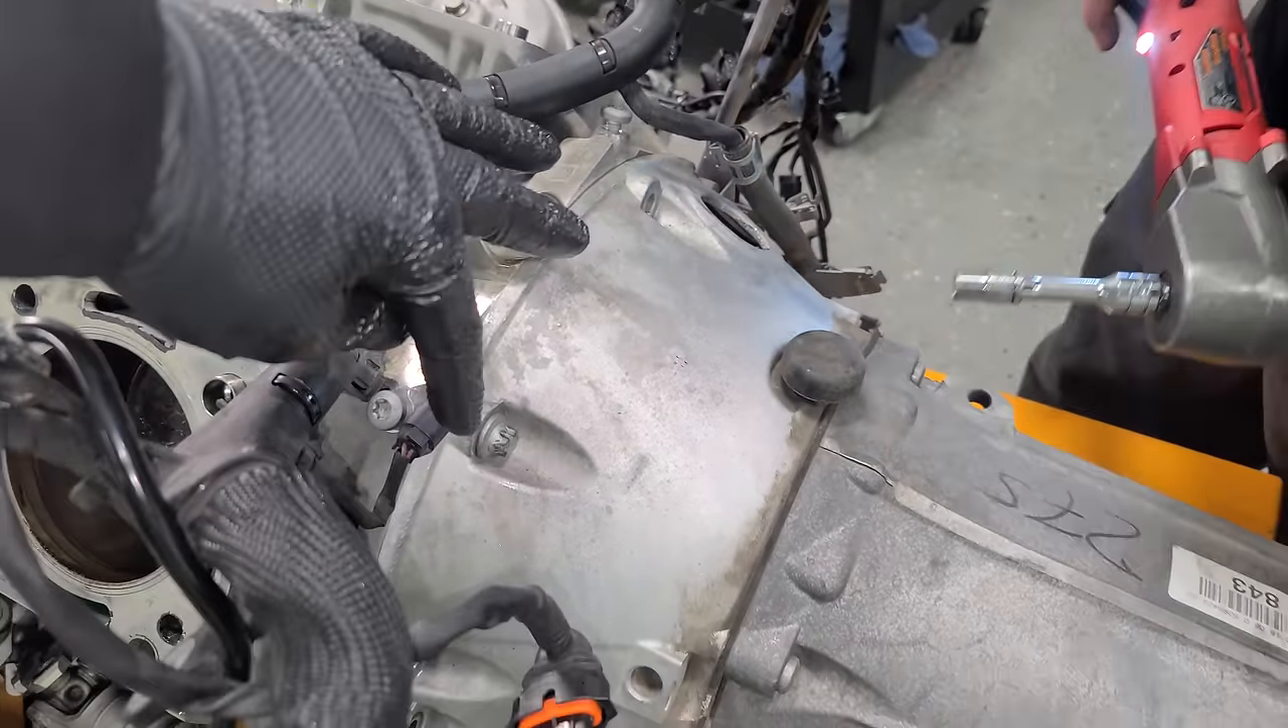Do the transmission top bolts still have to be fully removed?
Yes.